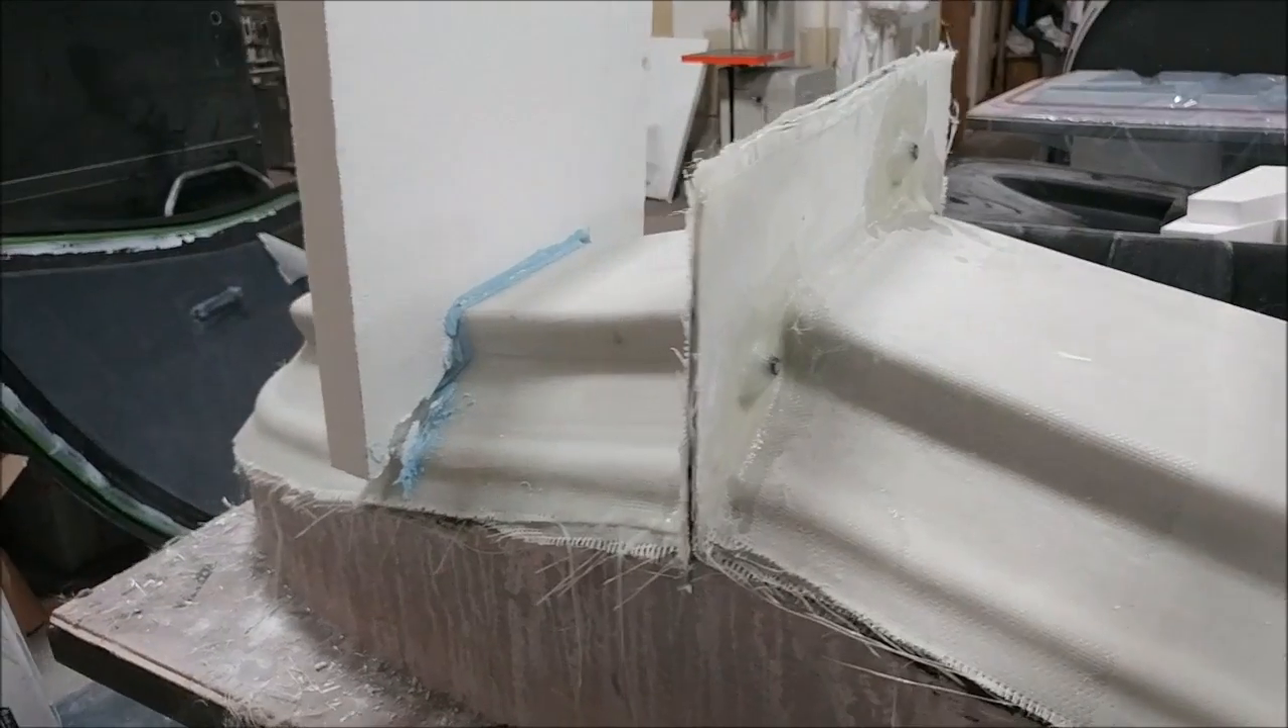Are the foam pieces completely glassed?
No.